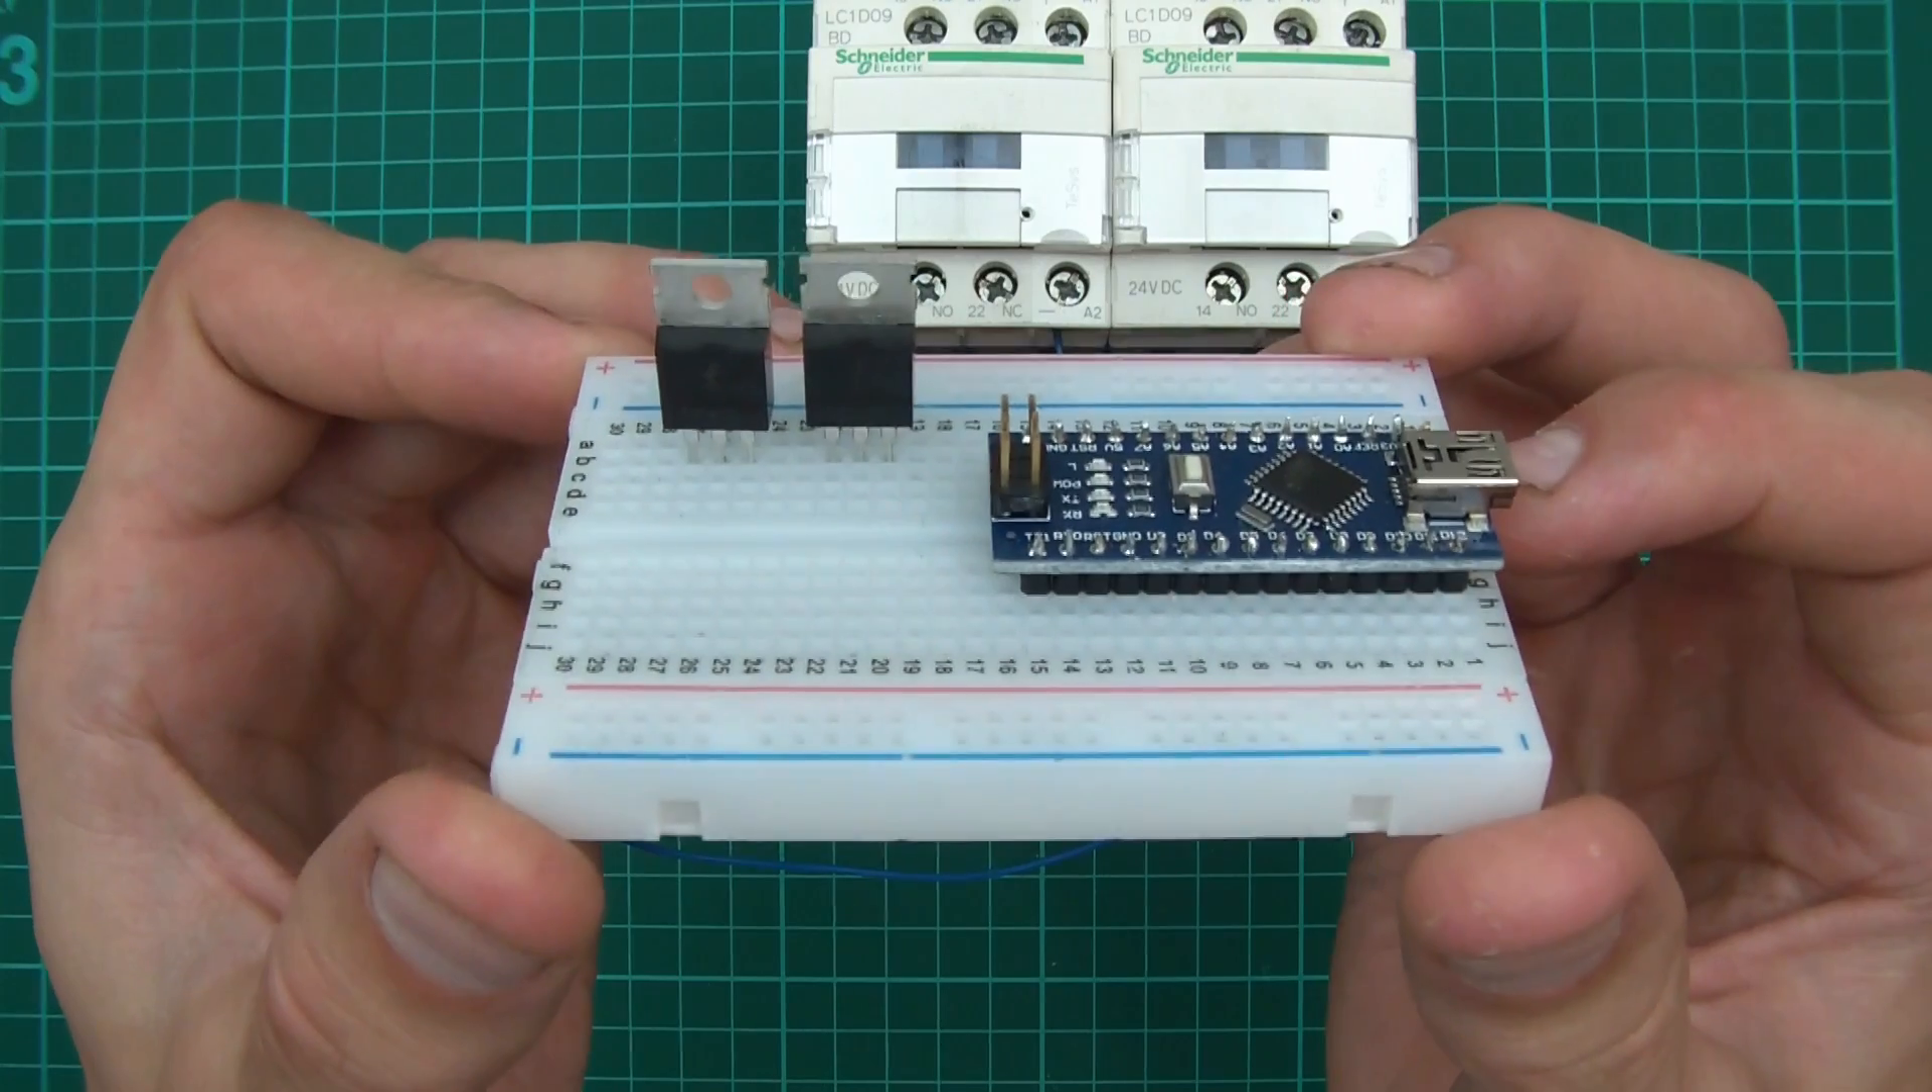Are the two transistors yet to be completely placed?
No.